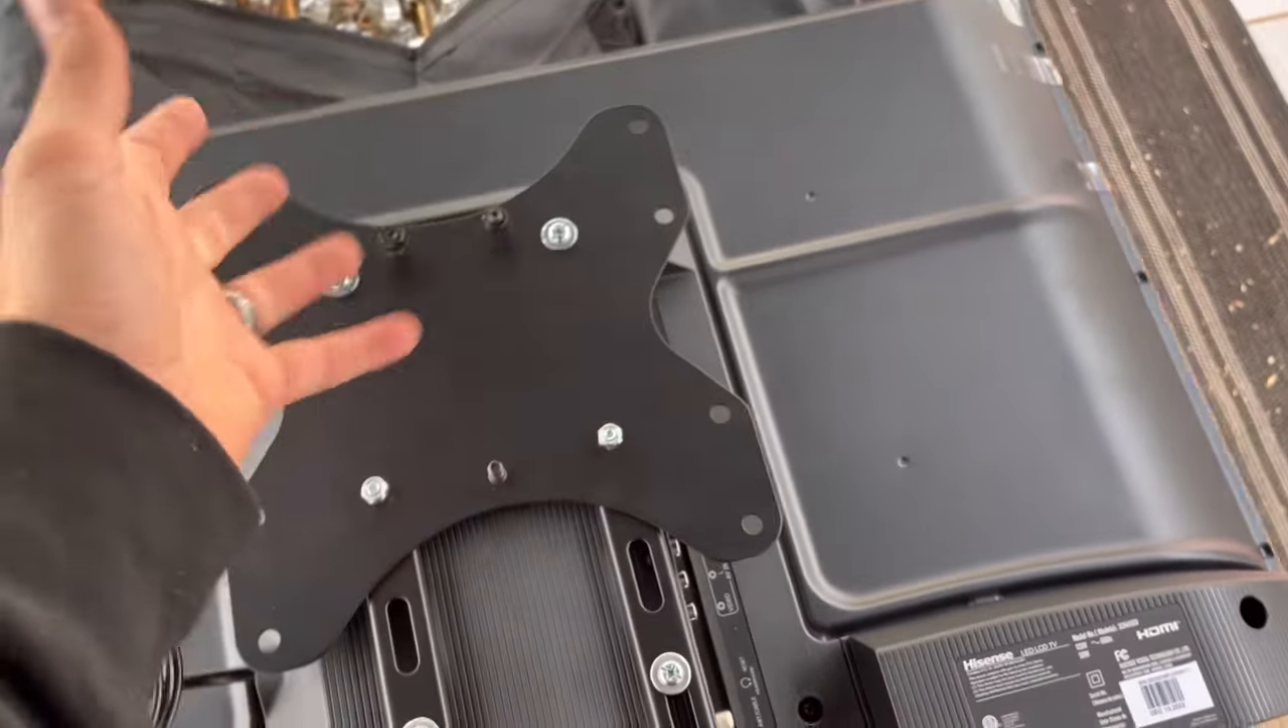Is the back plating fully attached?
Yes.